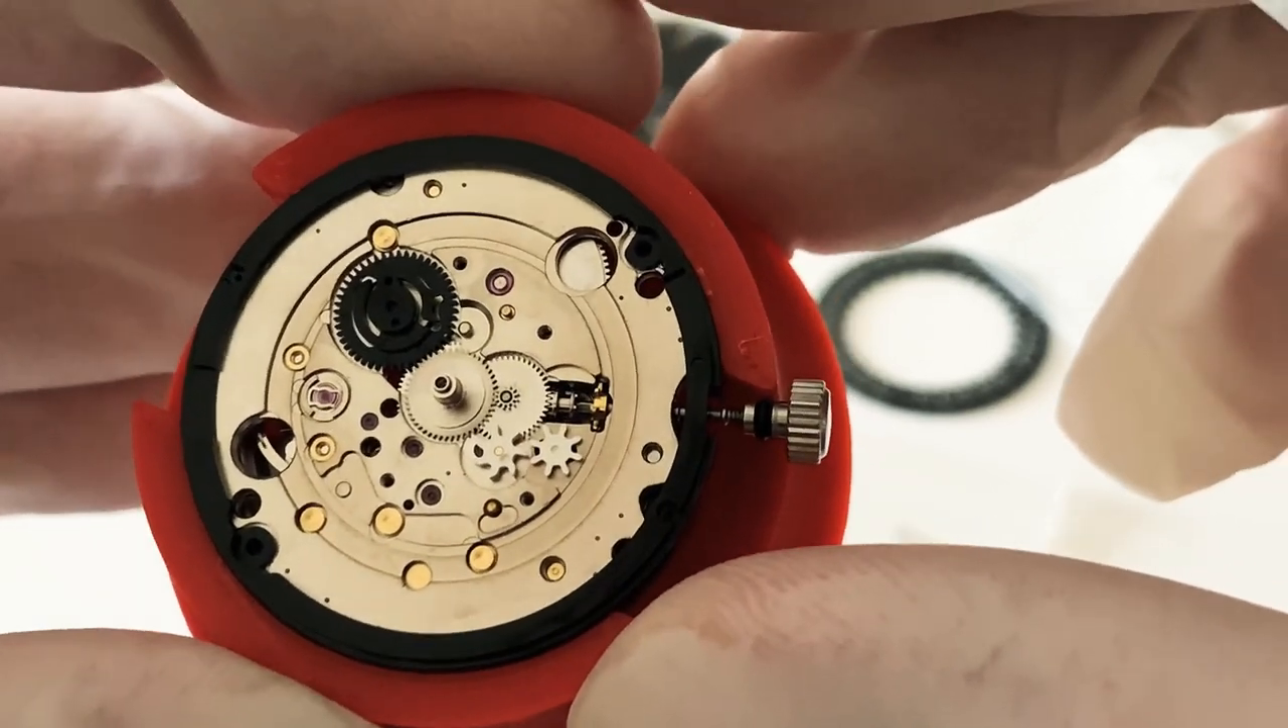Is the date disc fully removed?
Yes.